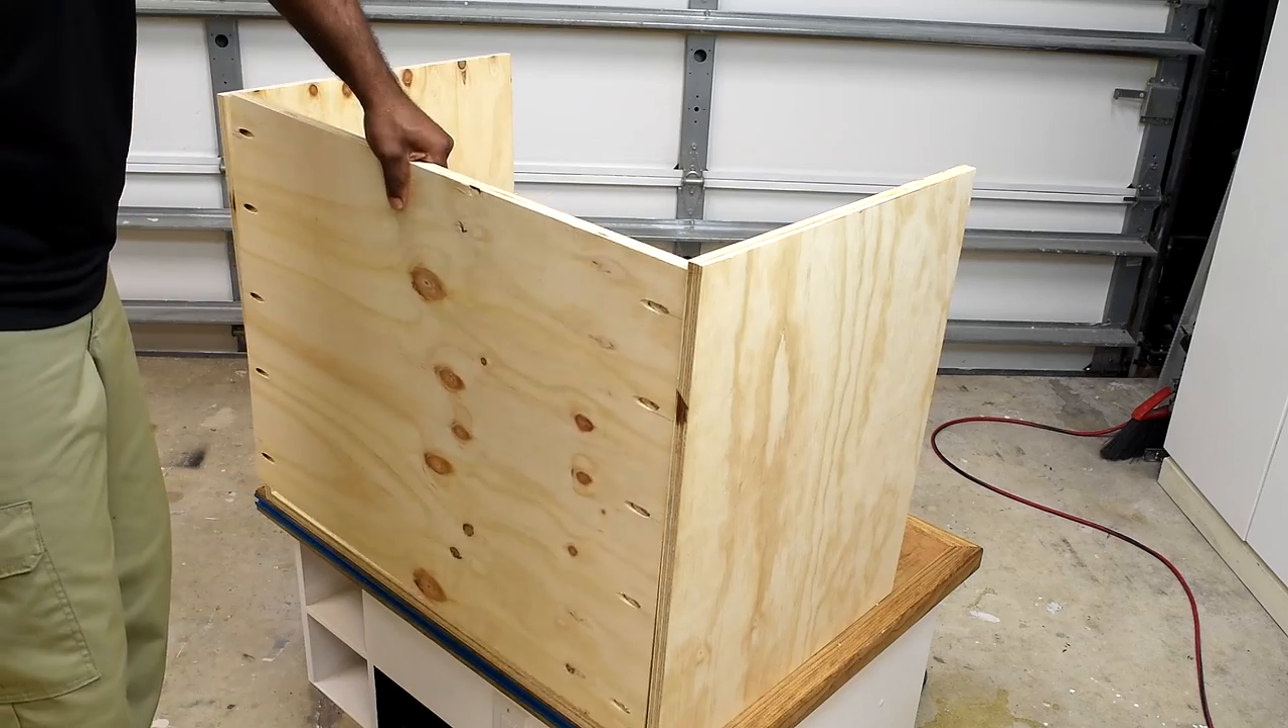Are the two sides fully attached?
Yes.